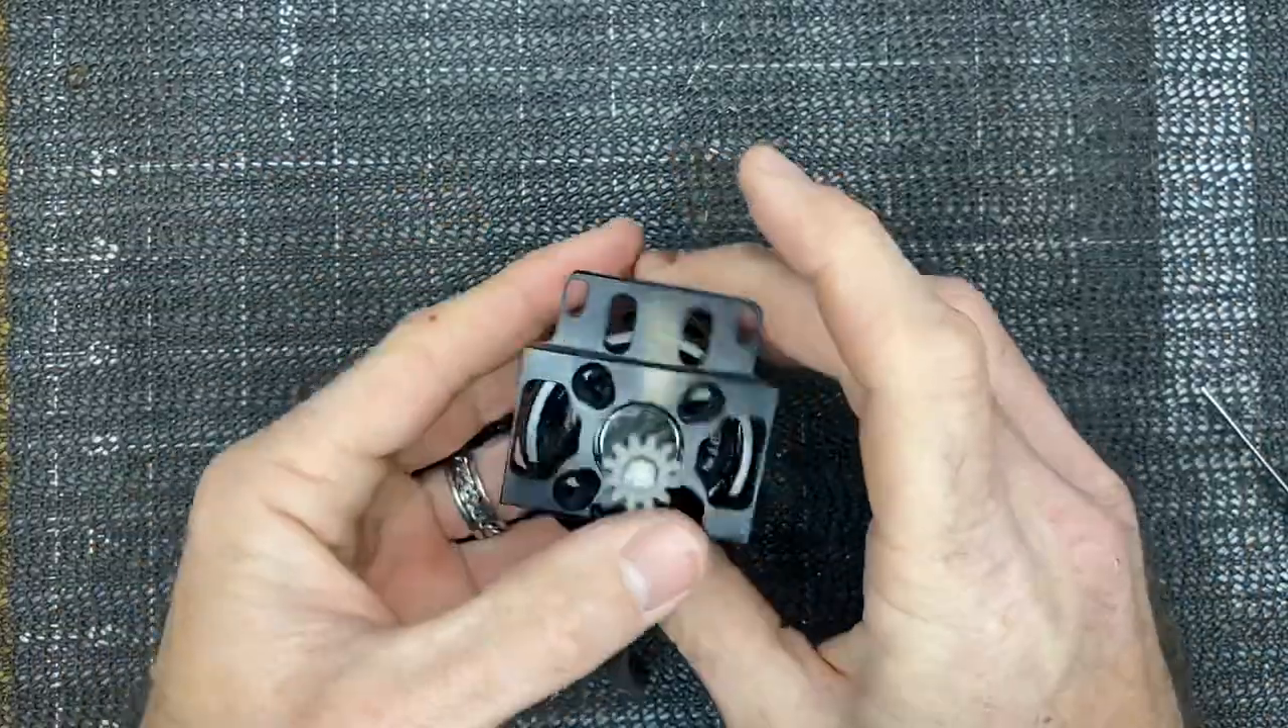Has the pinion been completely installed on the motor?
Yes.